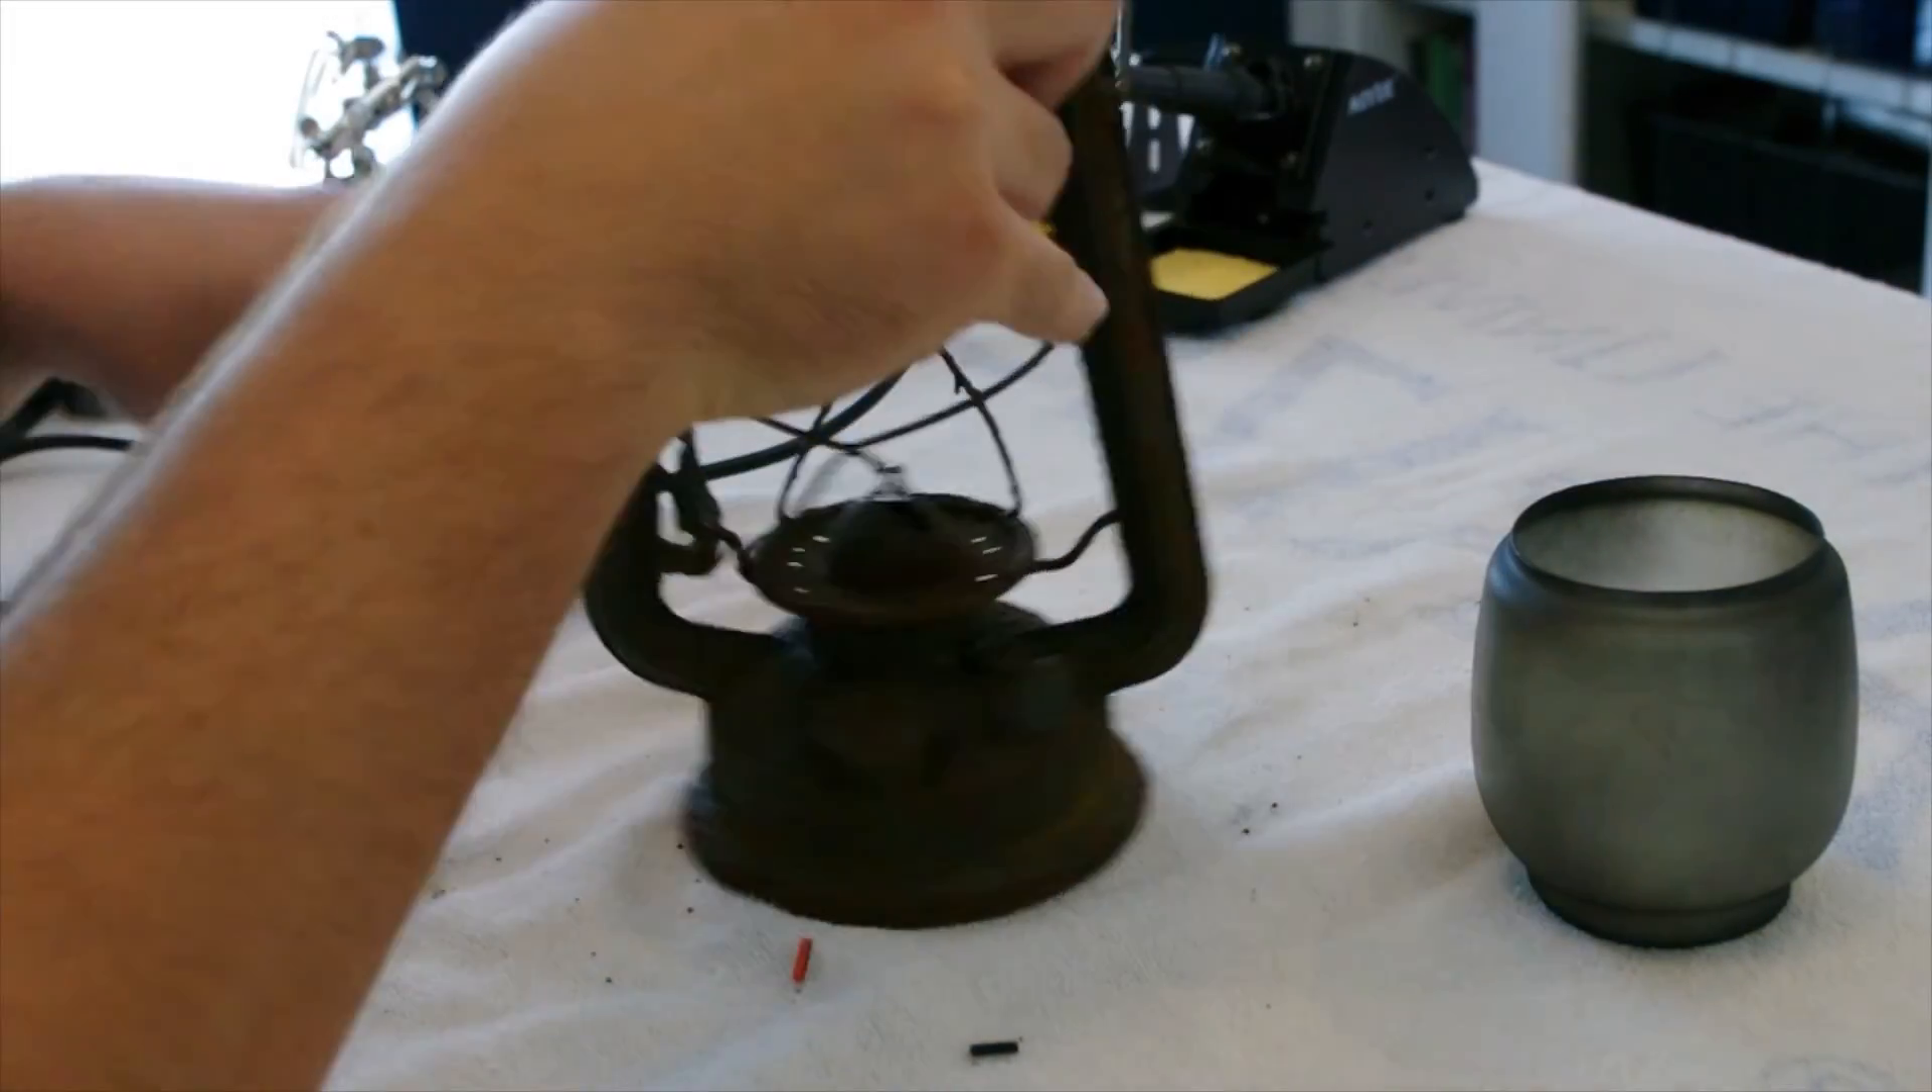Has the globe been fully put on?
No.